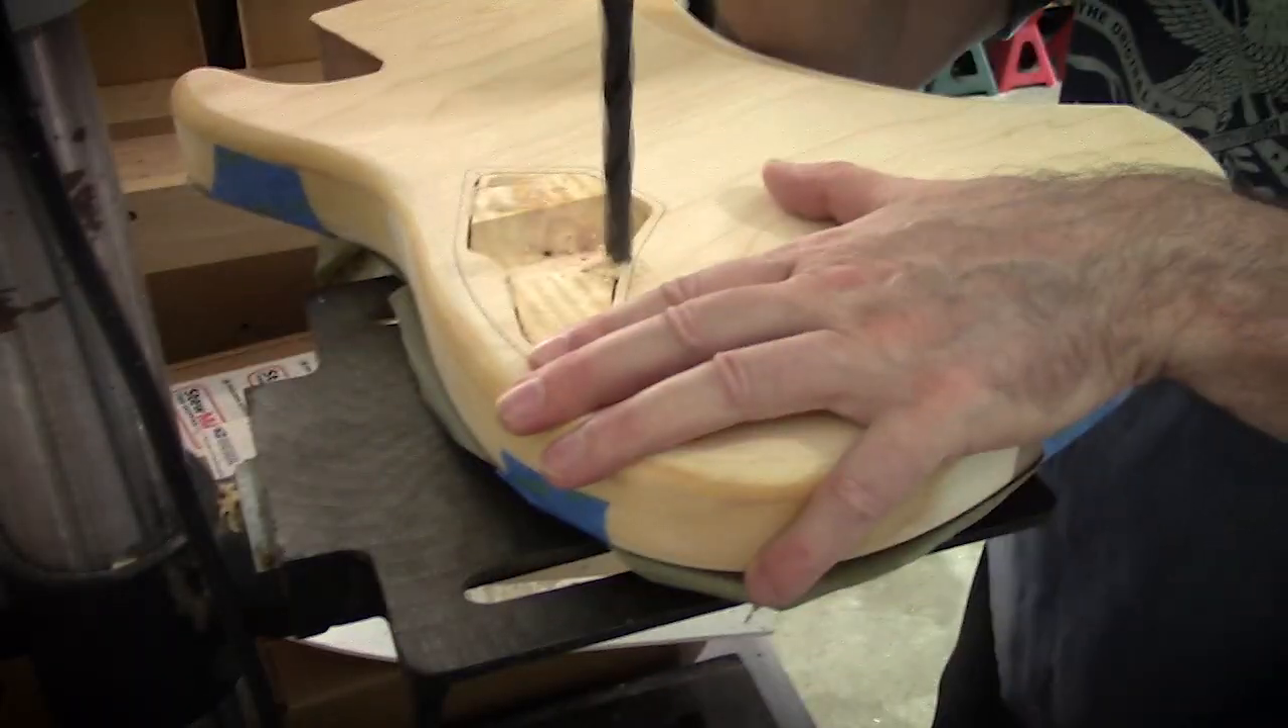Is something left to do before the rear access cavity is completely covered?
Yes.